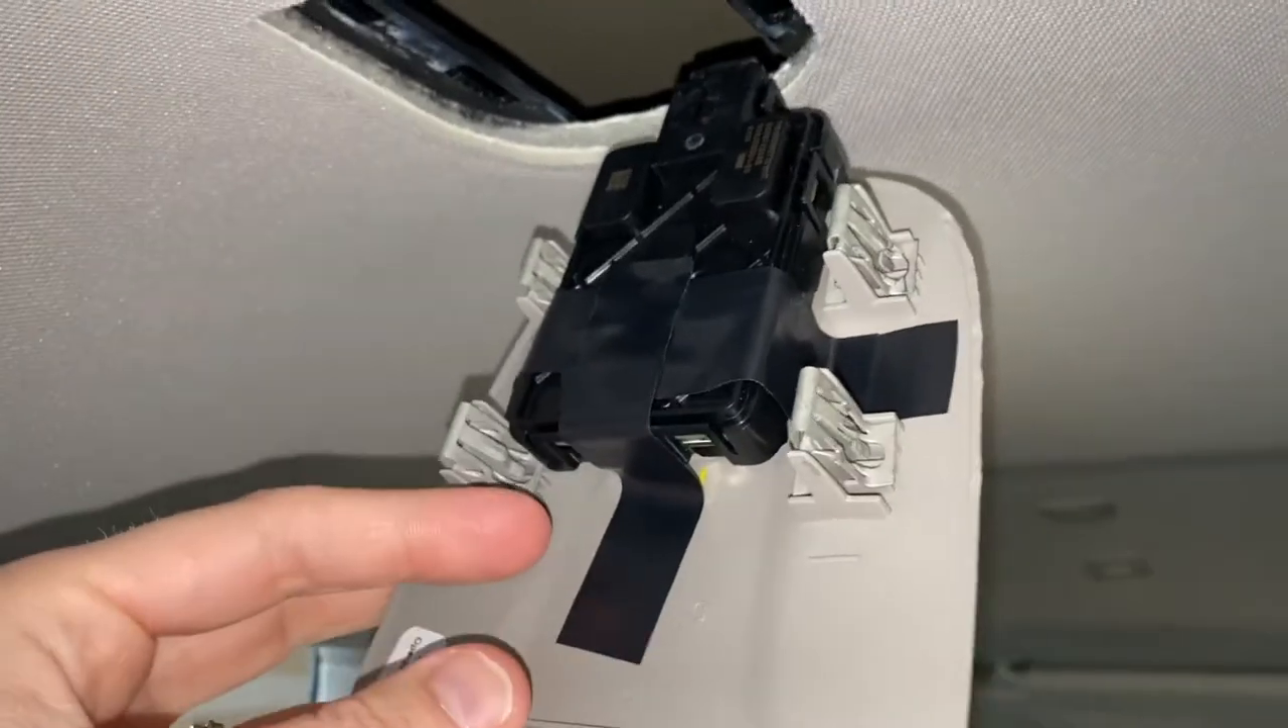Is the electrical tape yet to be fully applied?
No.